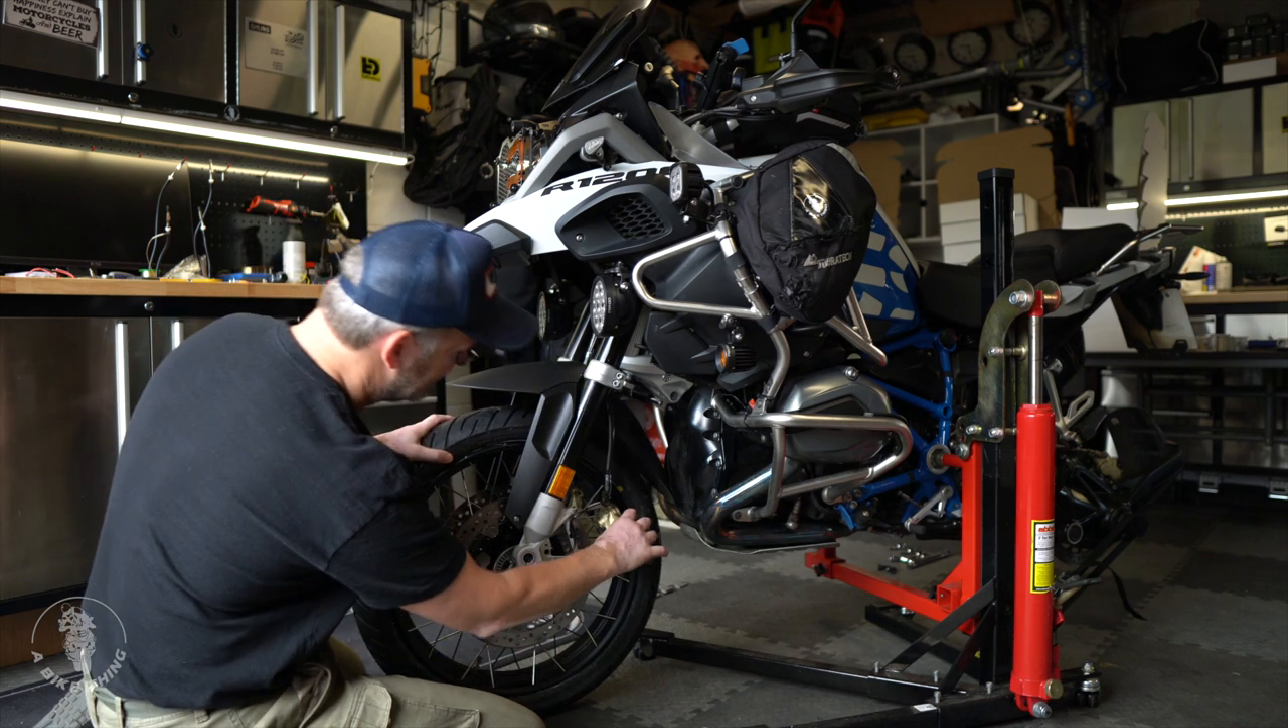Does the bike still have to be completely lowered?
Yes.